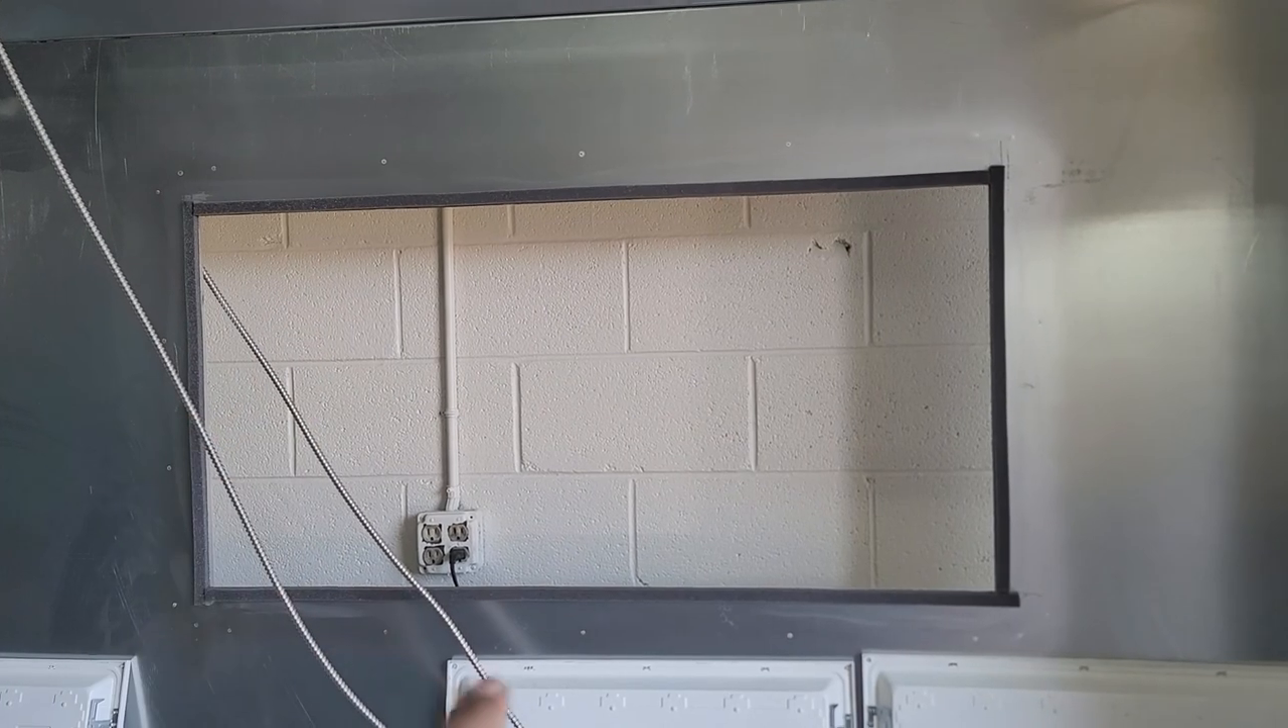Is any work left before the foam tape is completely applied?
No.